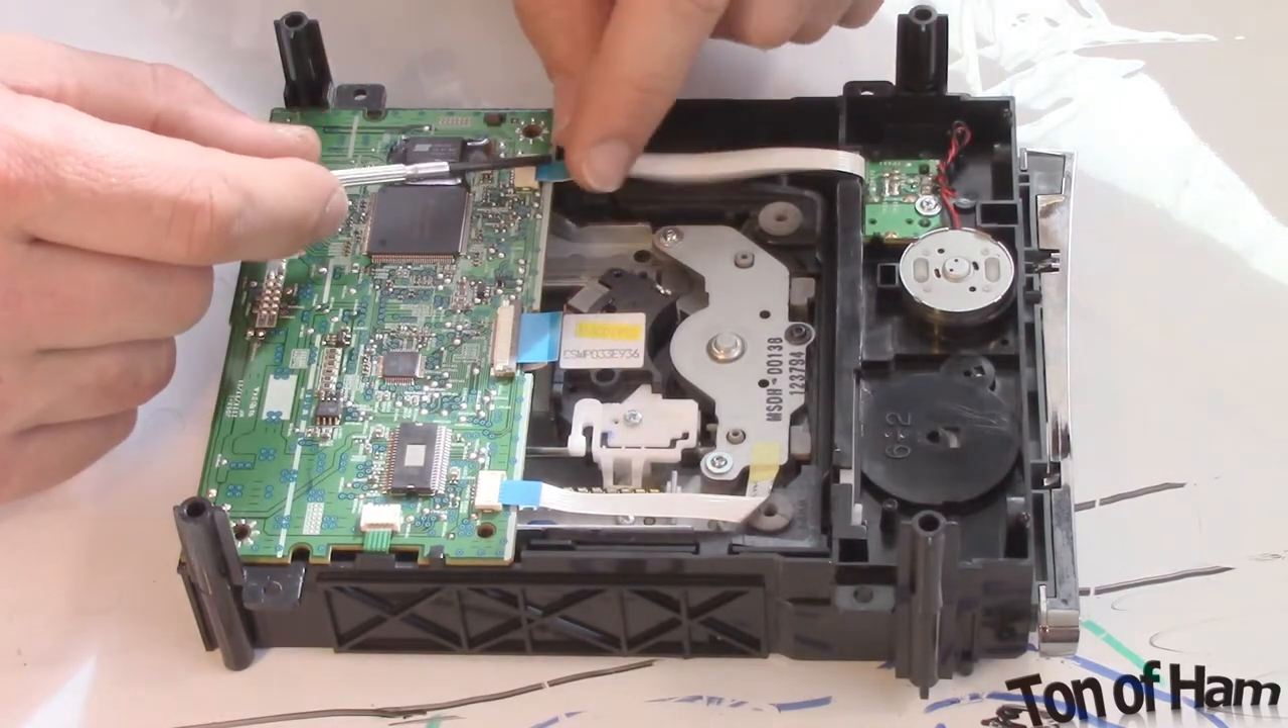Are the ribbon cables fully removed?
No.